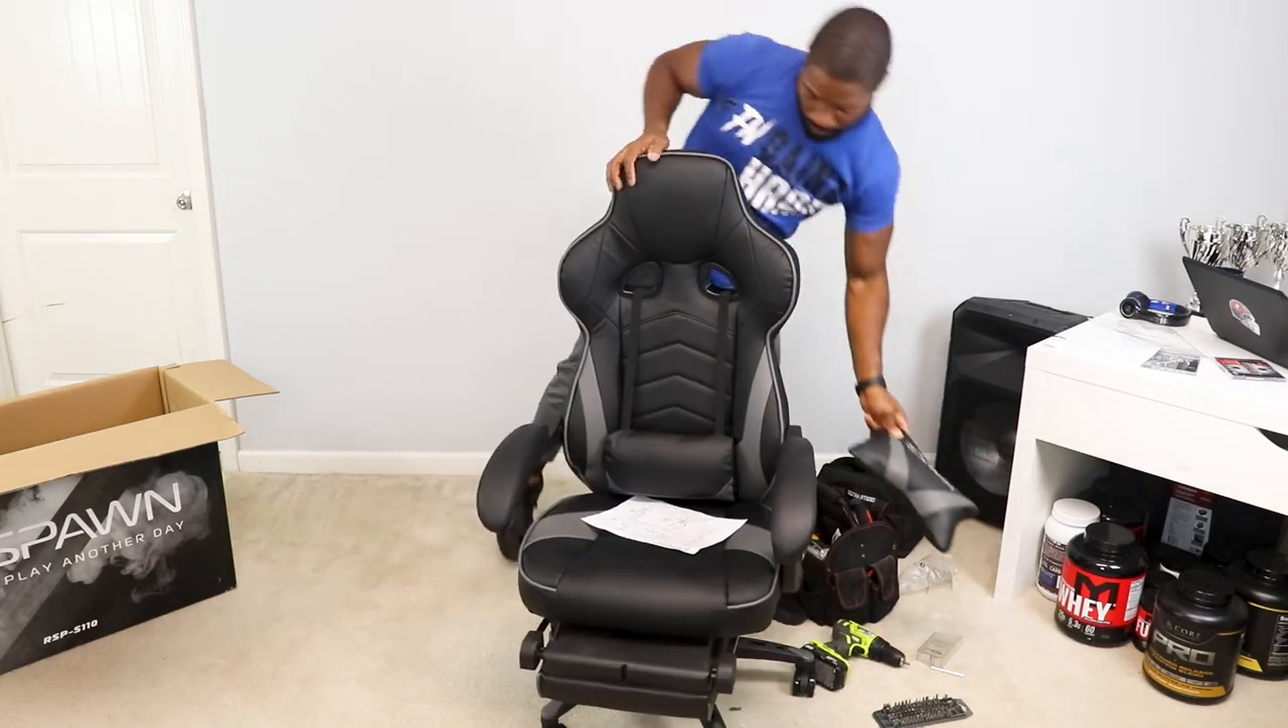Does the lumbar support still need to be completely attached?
No.